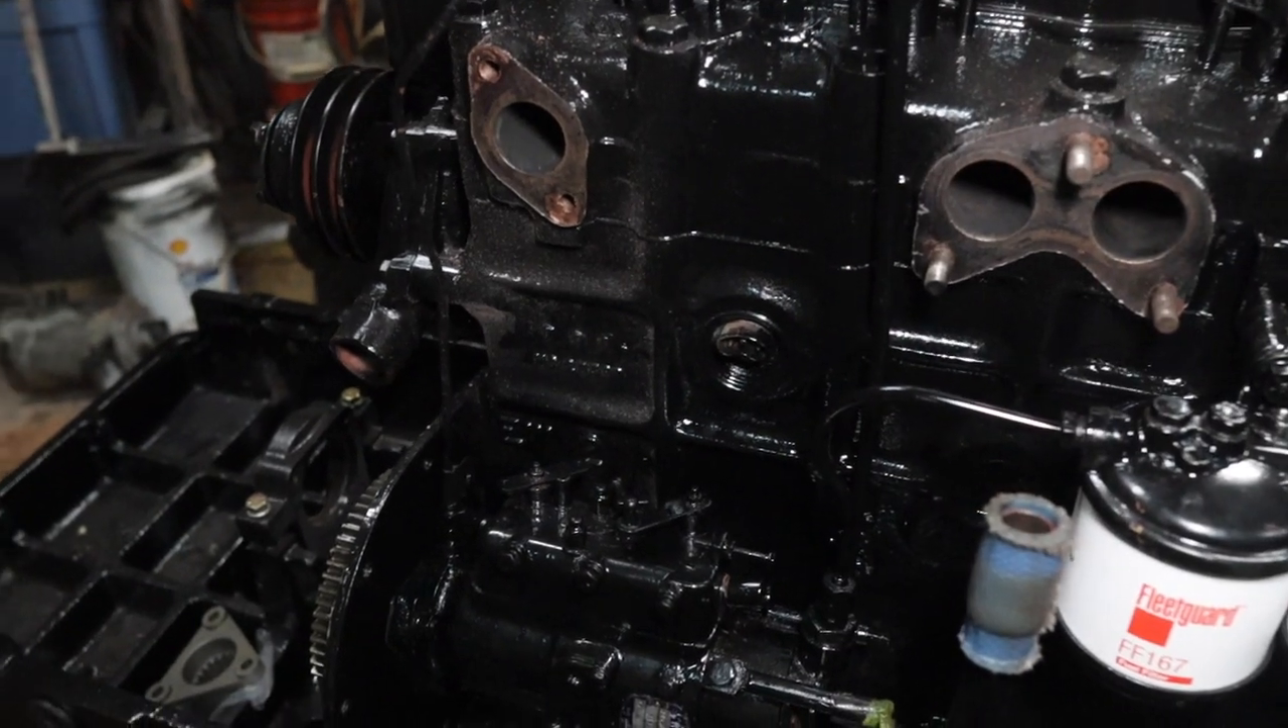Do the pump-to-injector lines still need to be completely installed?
Yes.